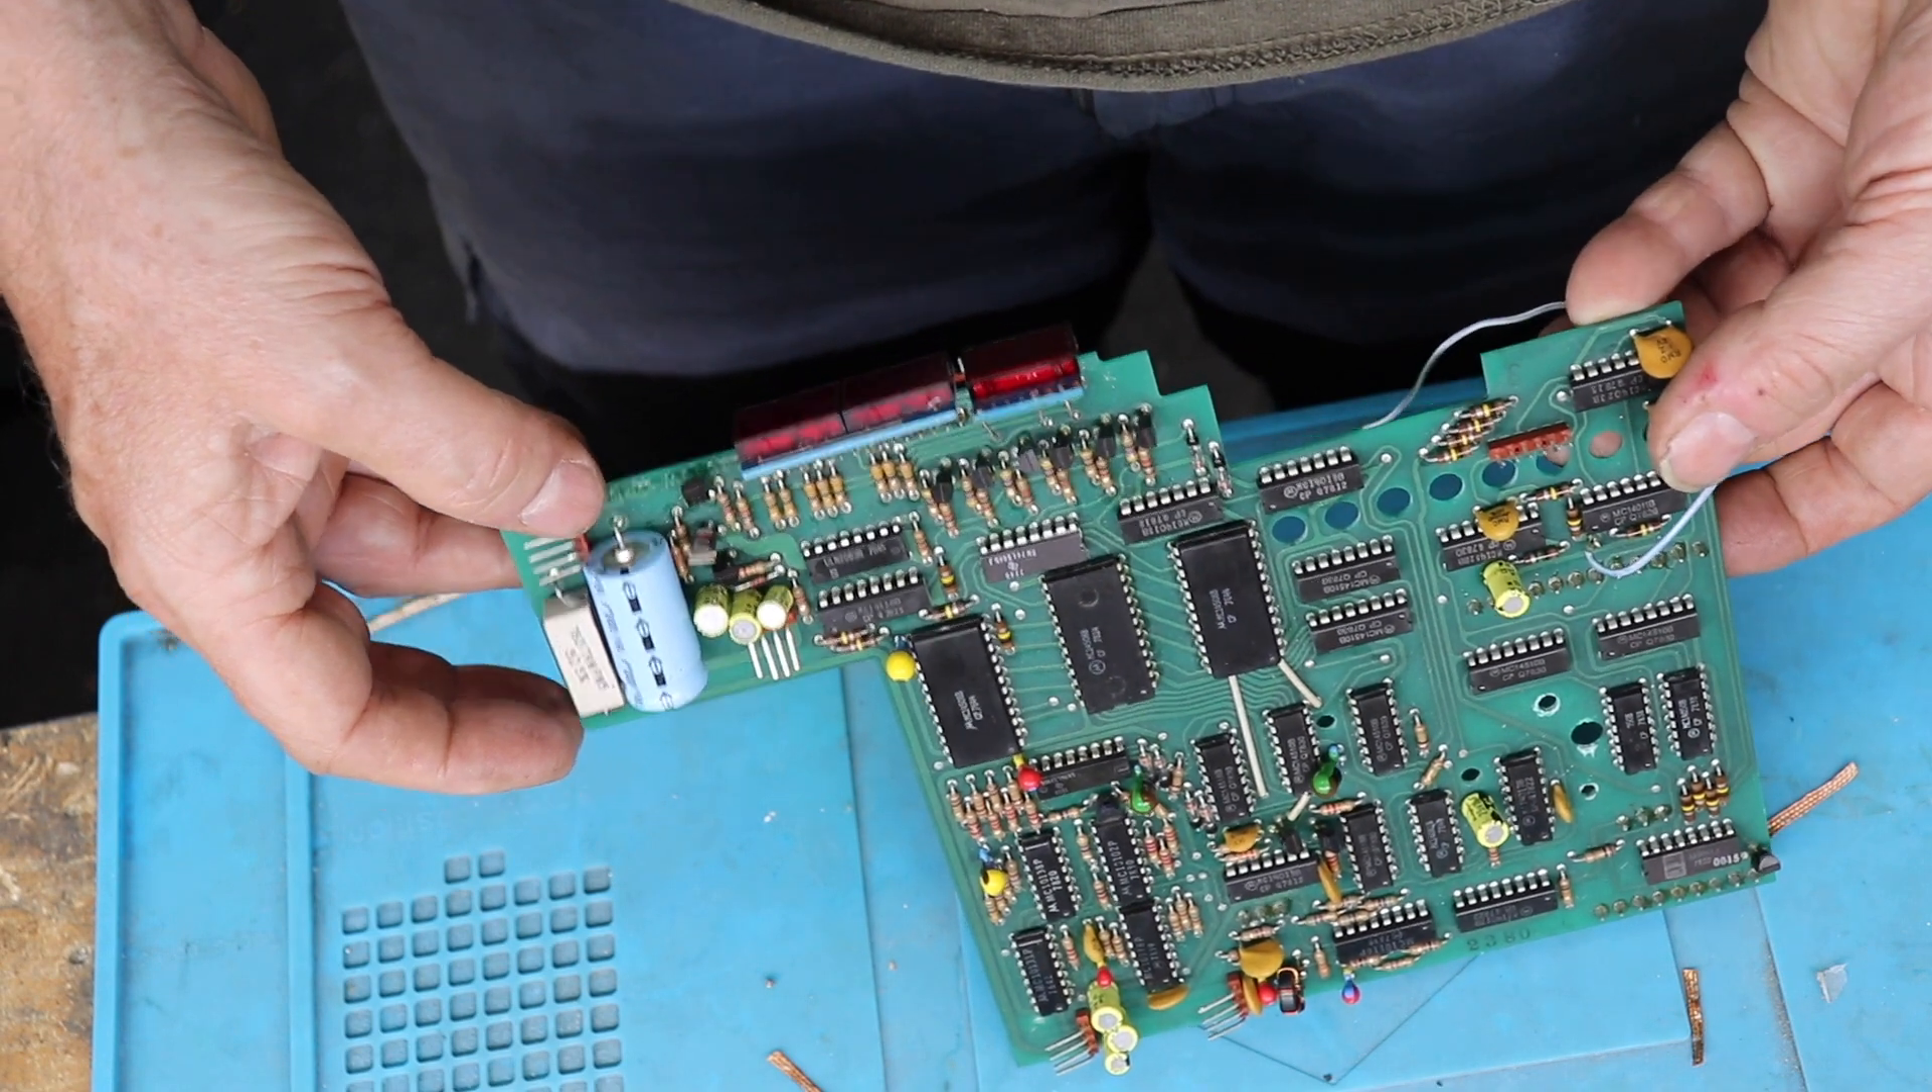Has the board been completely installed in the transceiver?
No.